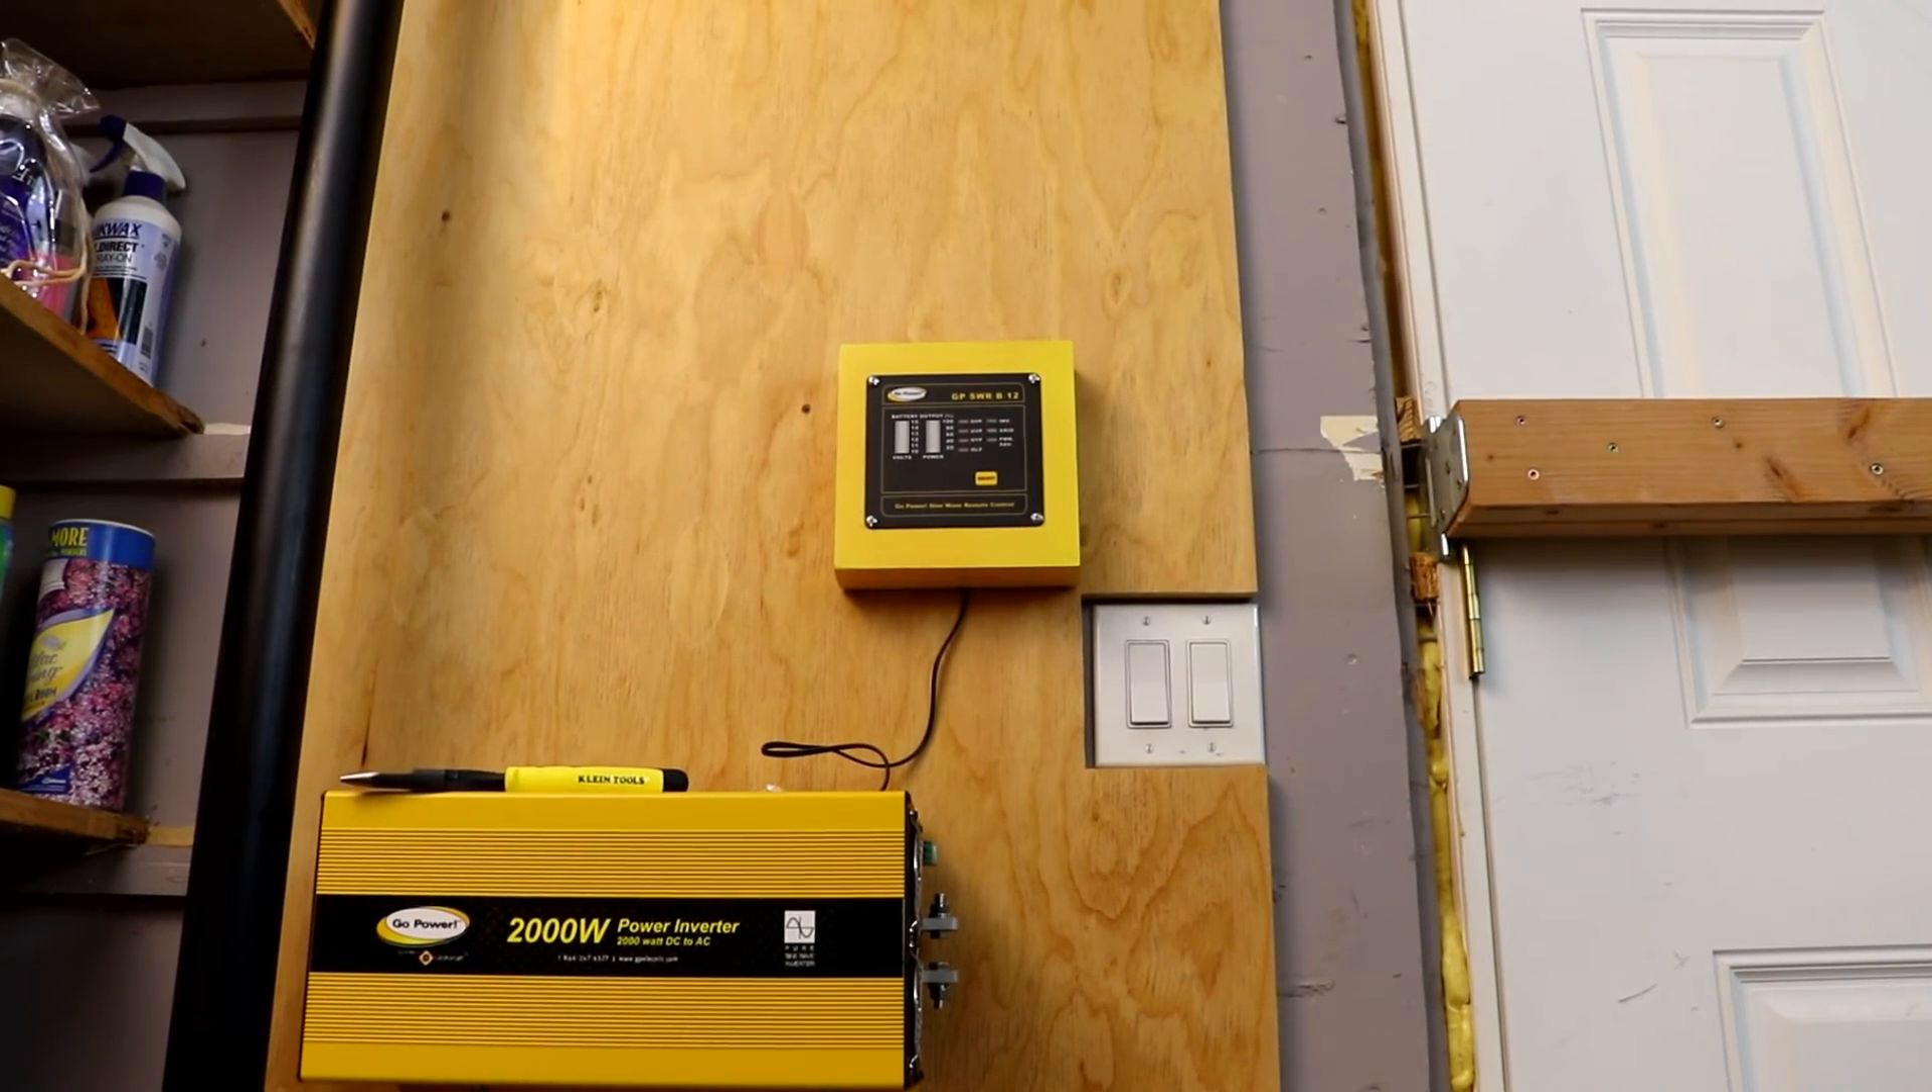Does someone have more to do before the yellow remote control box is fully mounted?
No.